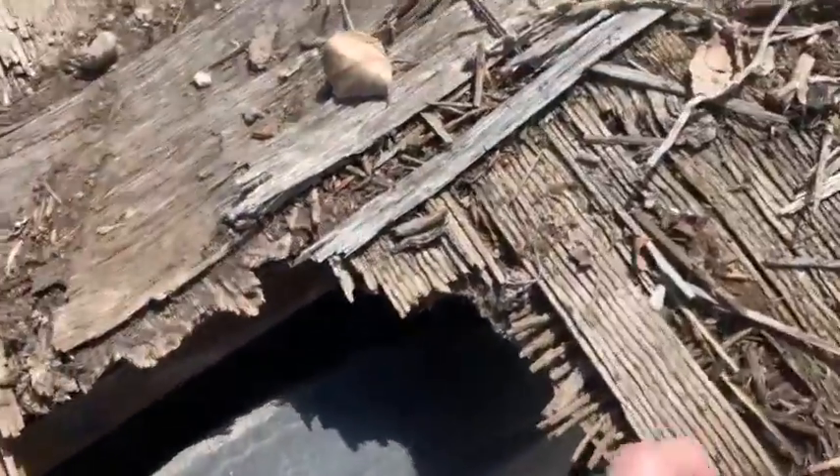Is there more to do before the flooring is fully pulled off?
Yes.